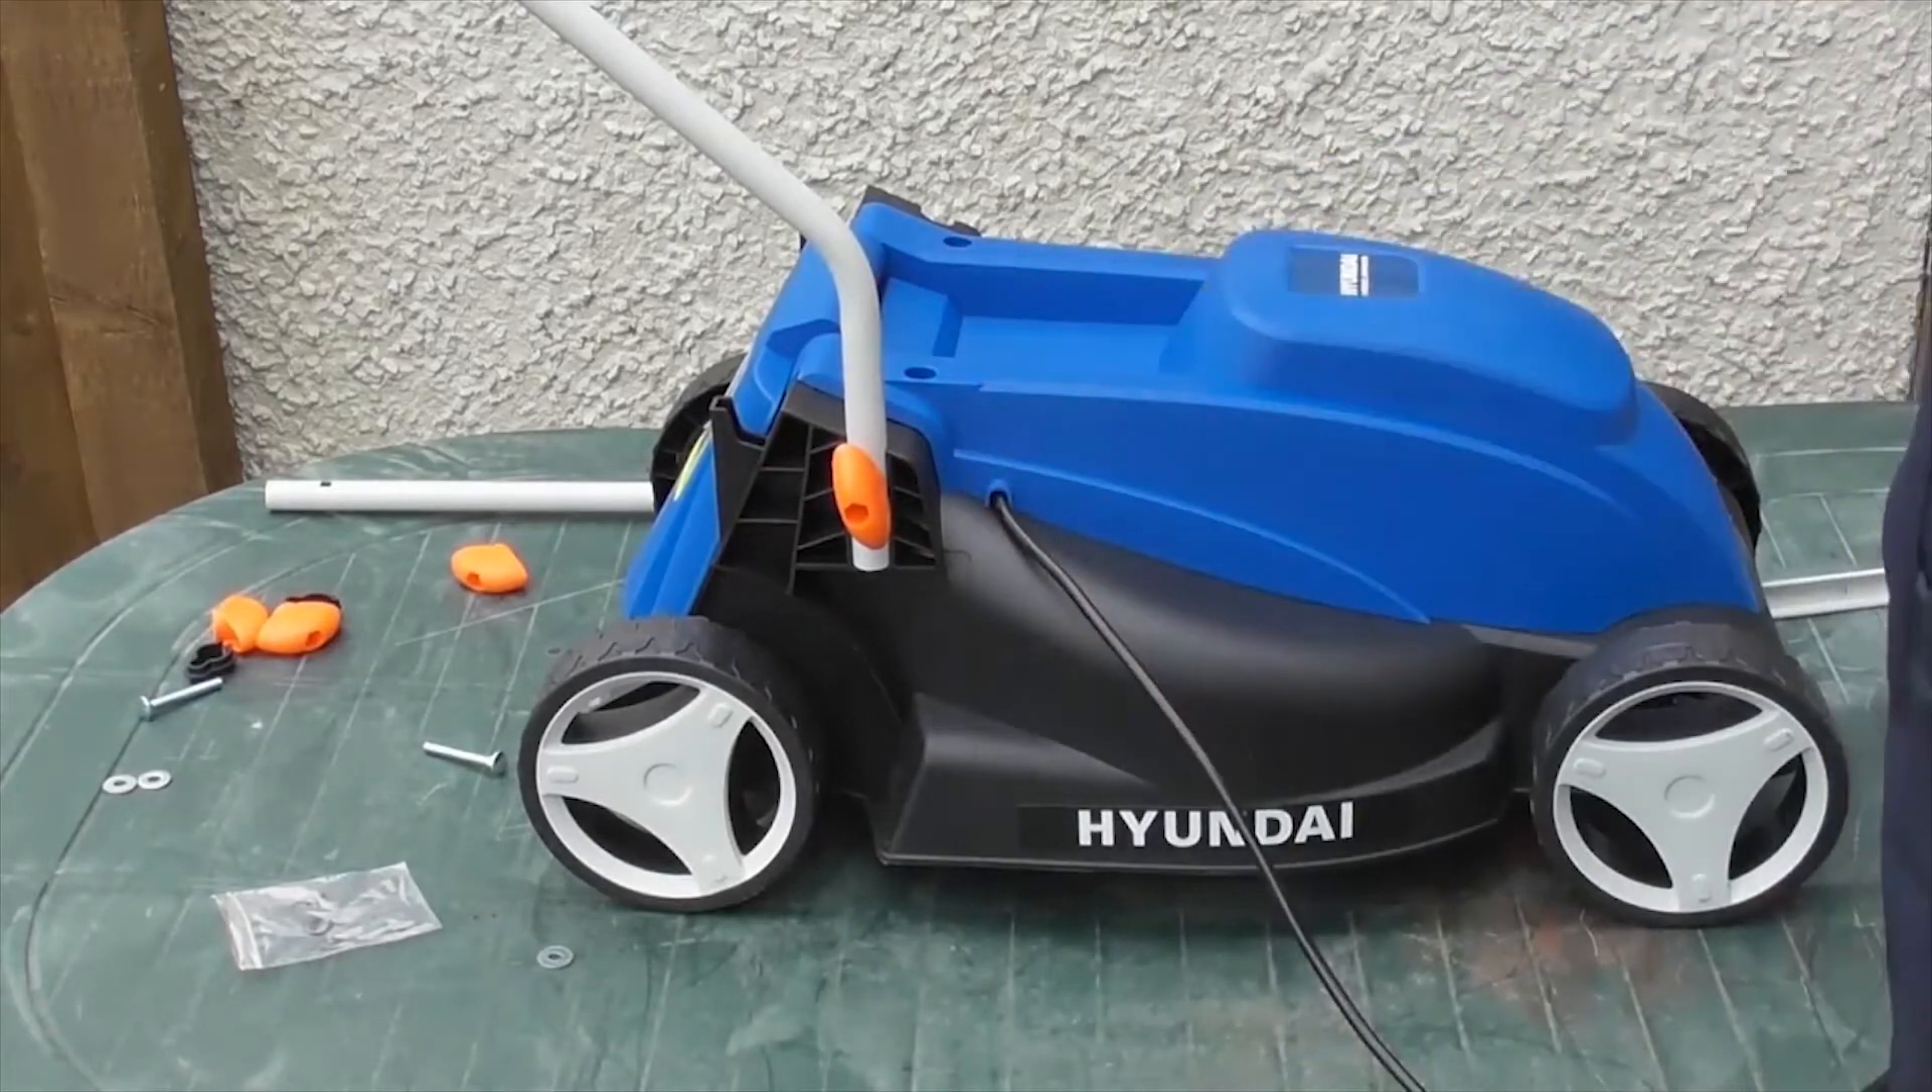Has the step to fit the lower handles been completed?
No.